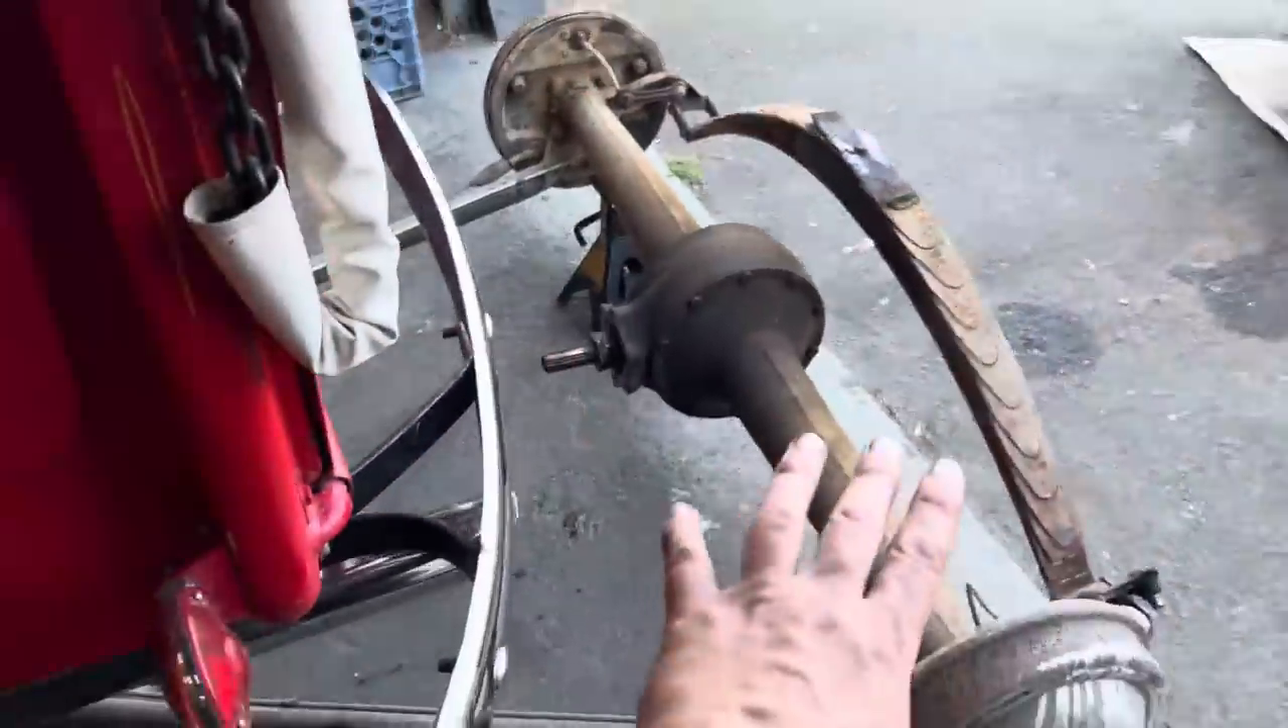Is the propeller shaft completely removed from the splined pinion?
Yes.